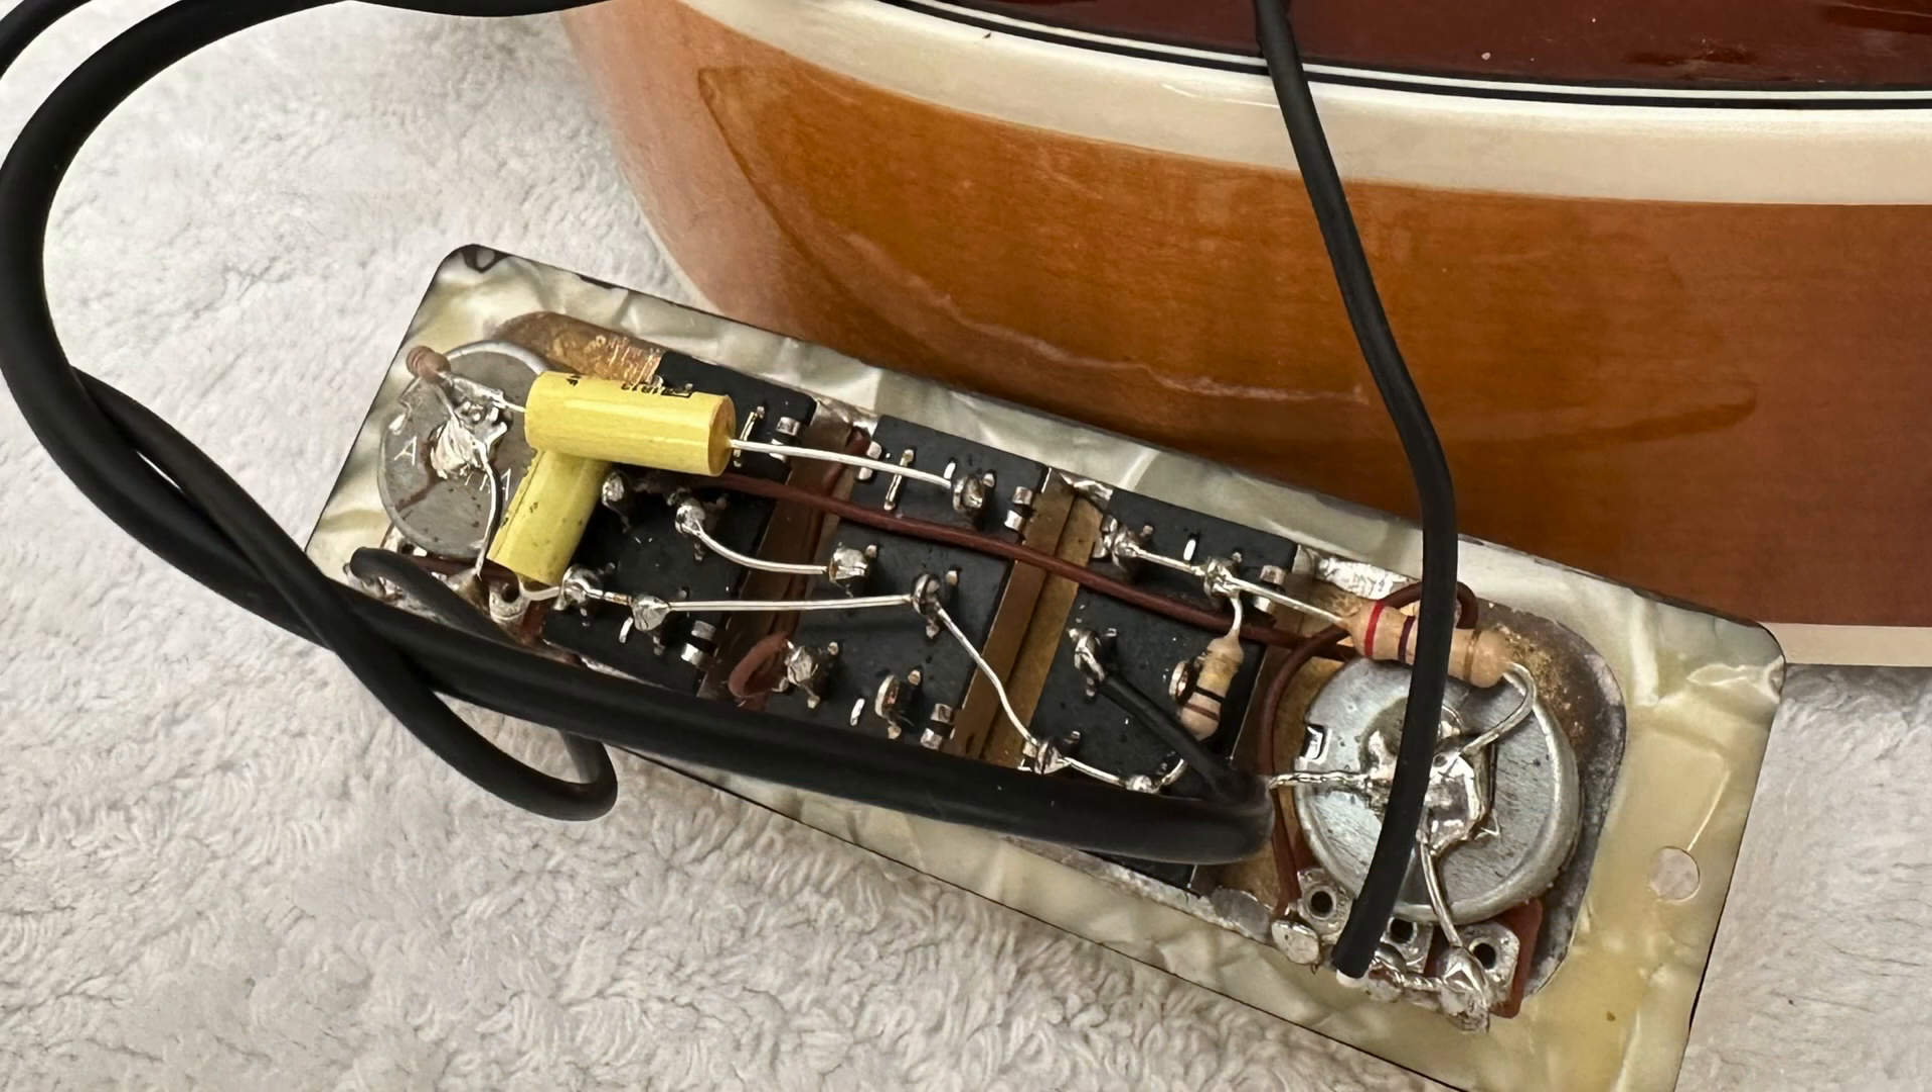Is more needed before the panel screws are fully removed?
No.